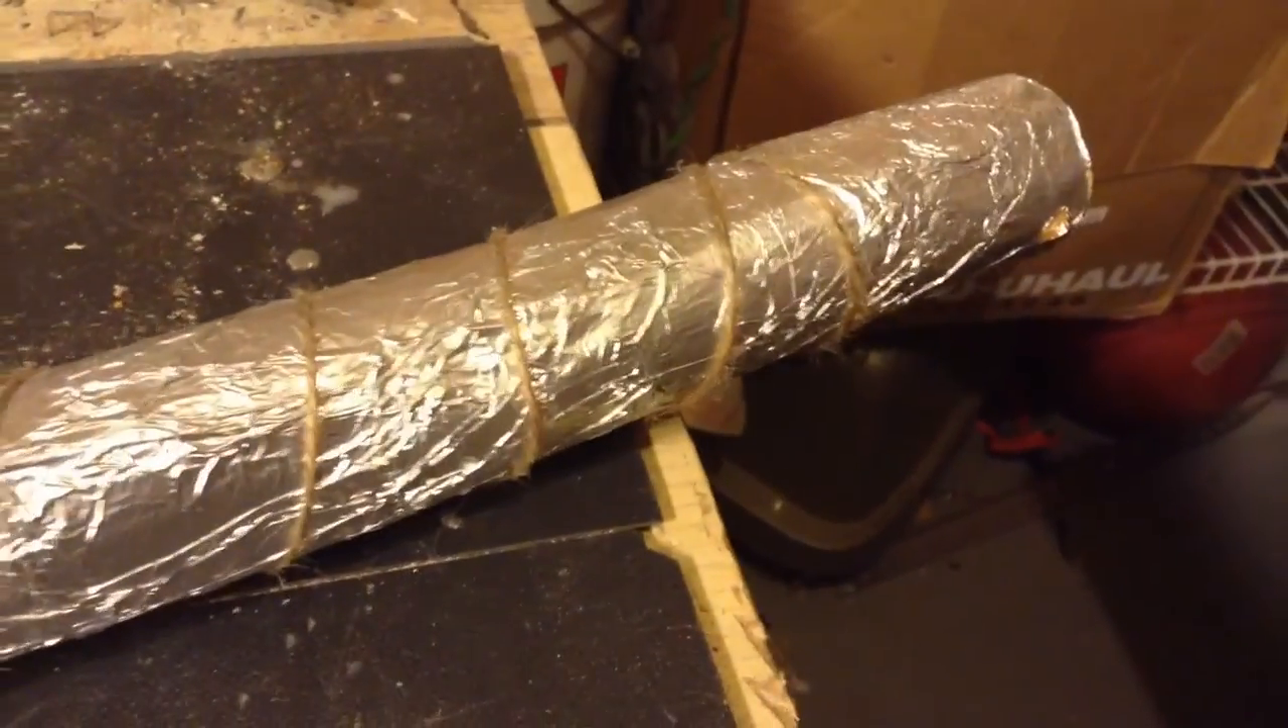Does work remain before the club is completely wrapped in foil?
No.